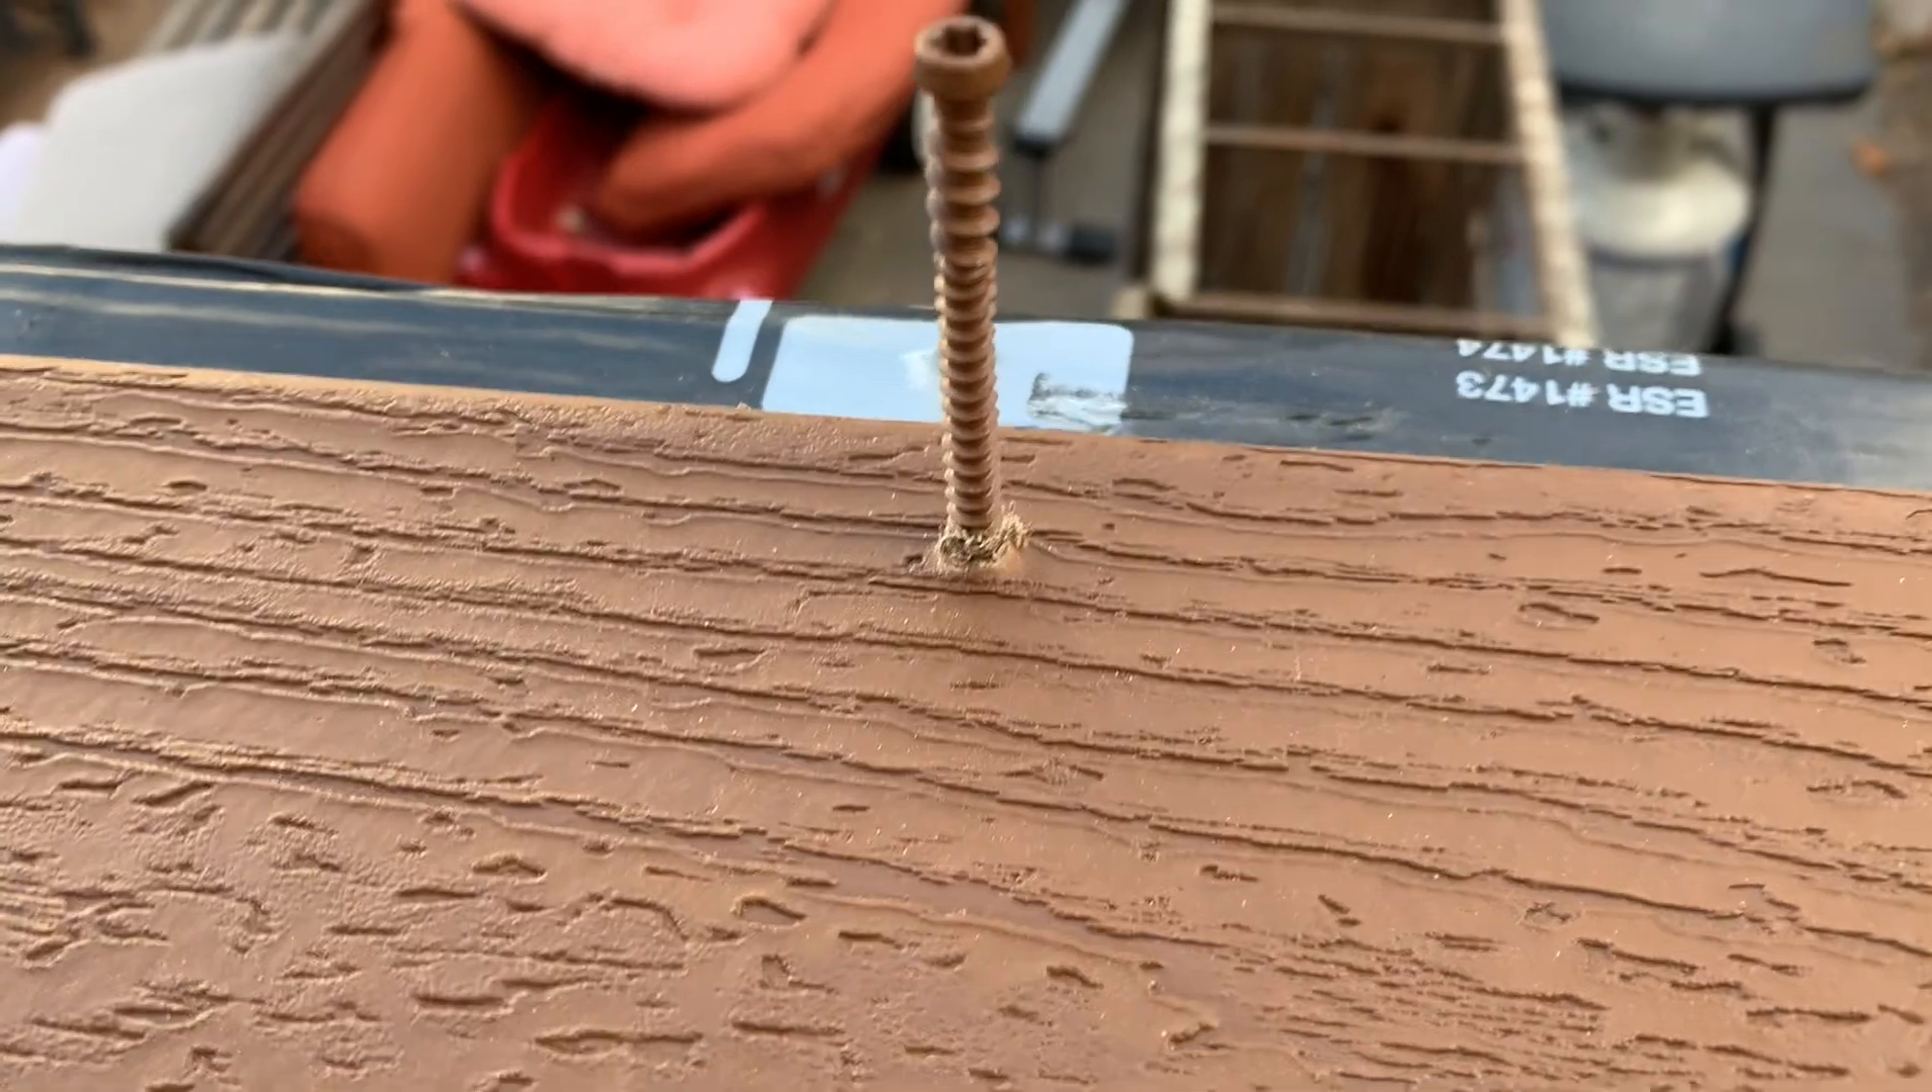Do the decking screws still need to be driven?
Yes.